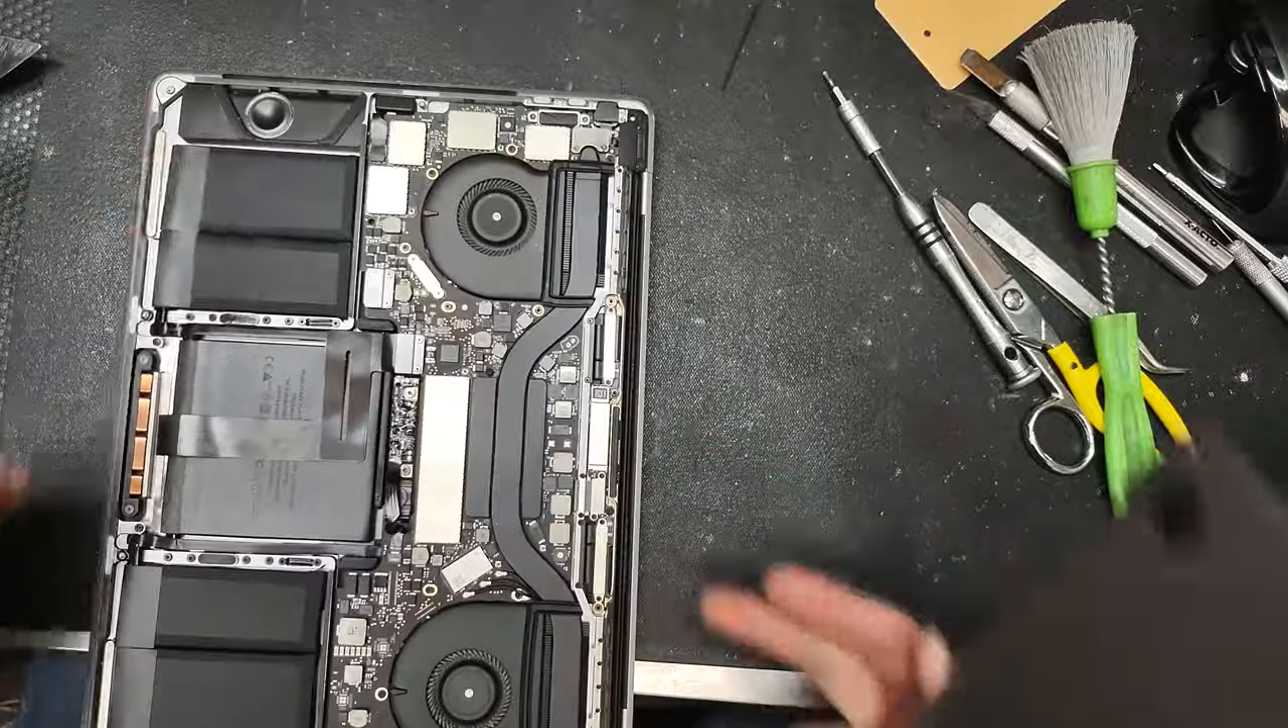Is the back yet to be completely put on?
Yes.